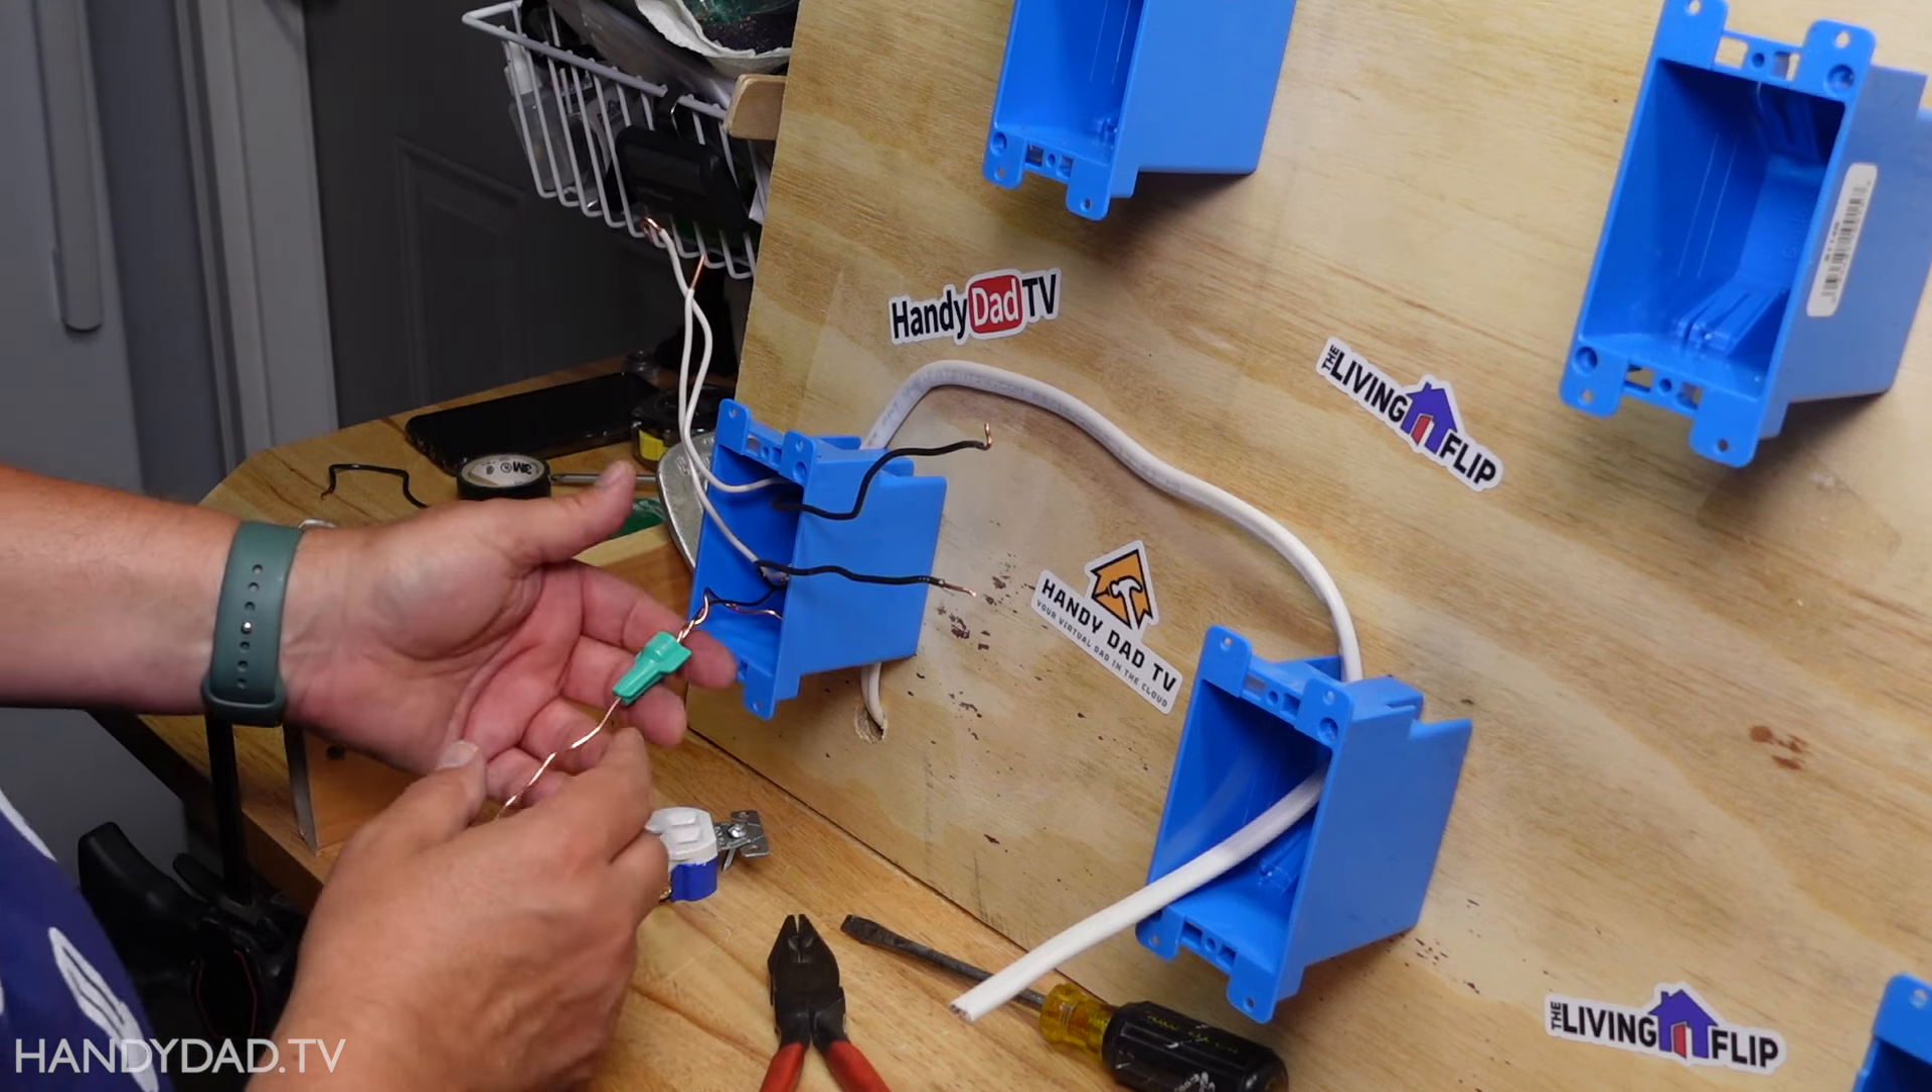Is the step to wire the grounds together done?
Yes.